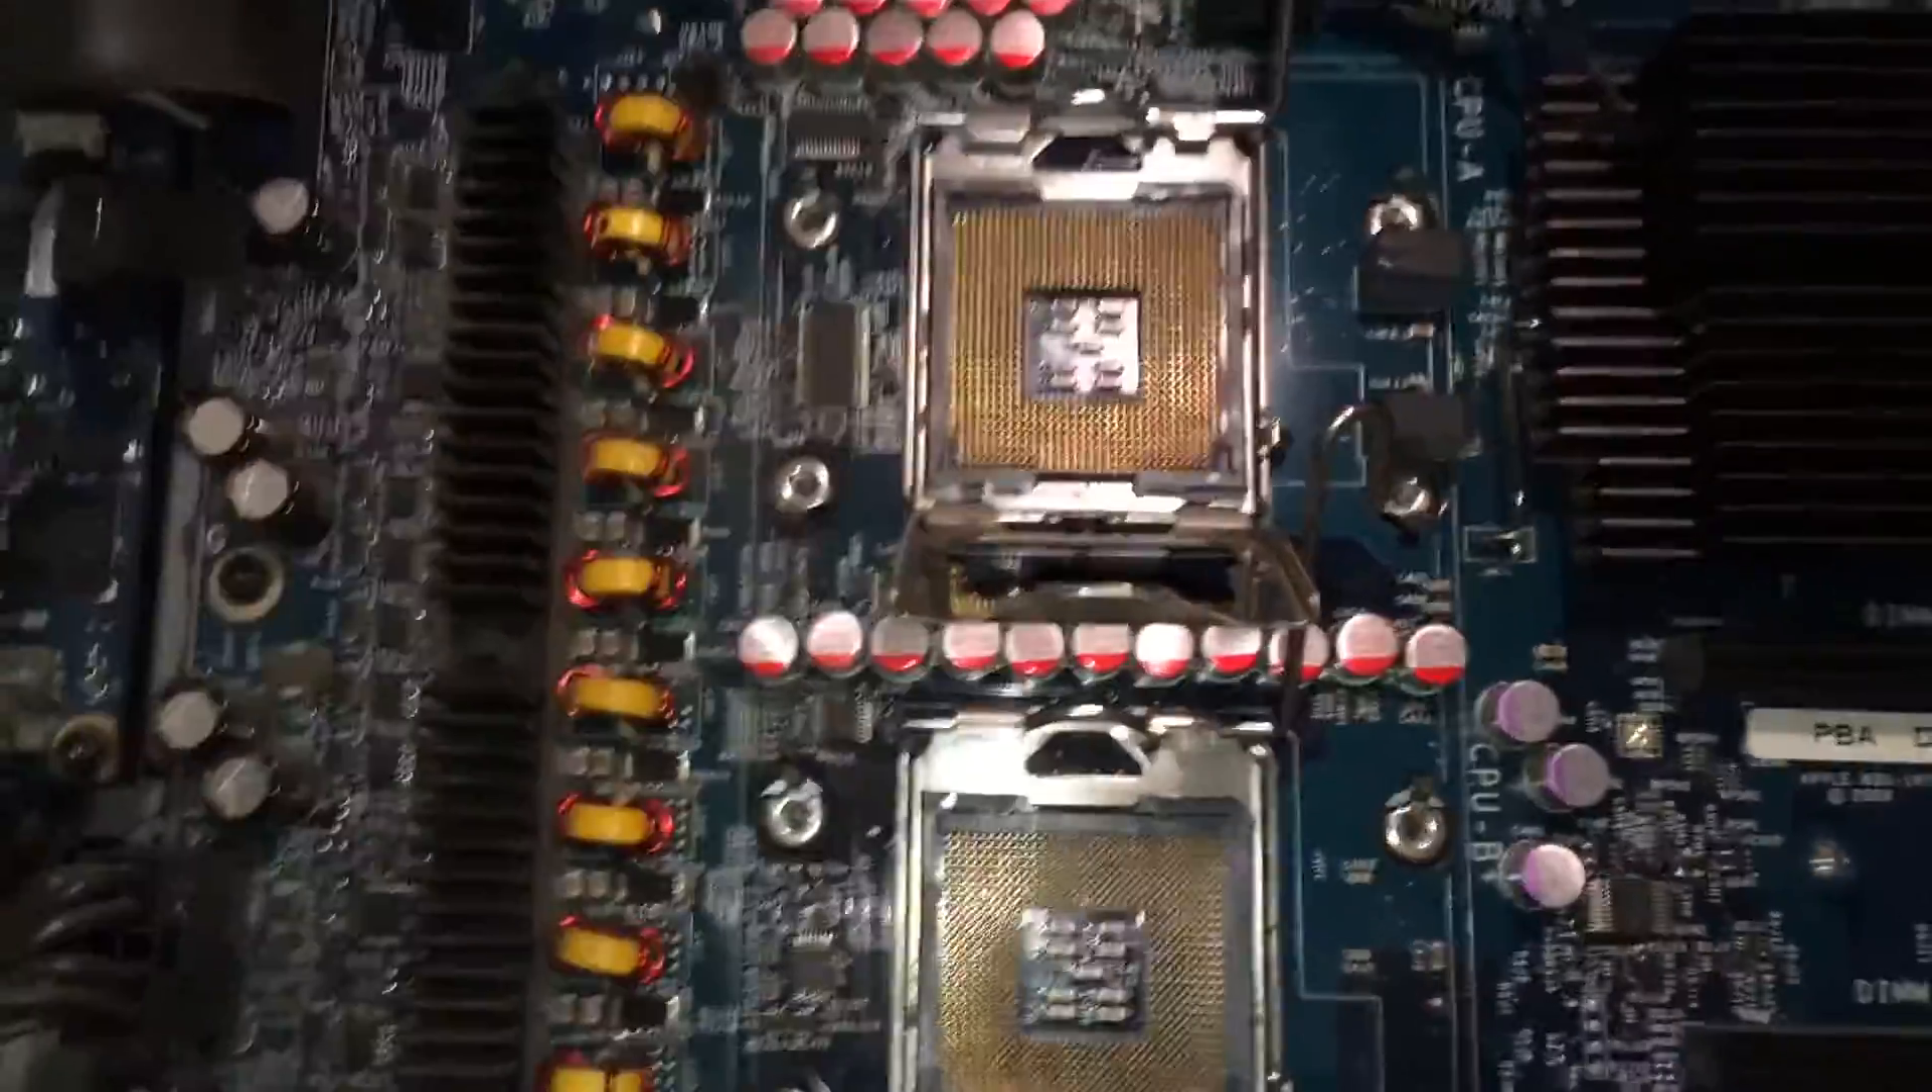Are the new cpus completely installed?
No.